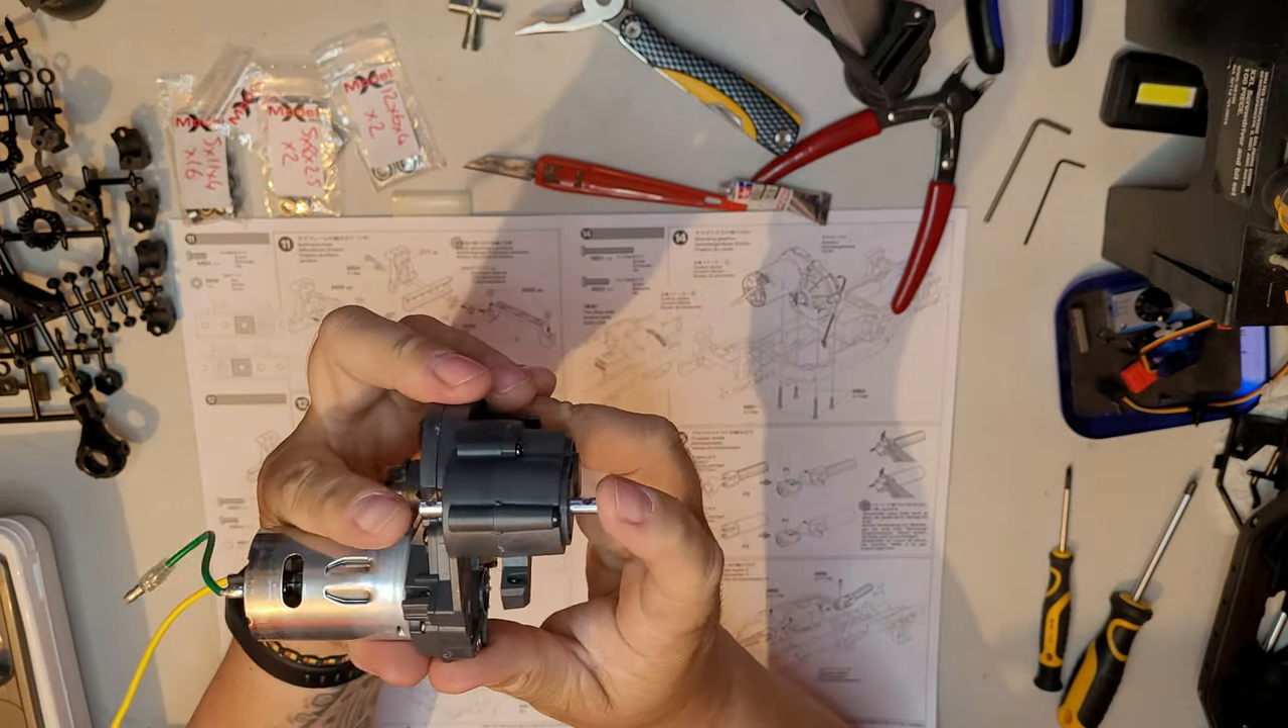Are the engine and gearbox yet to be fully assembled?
No.